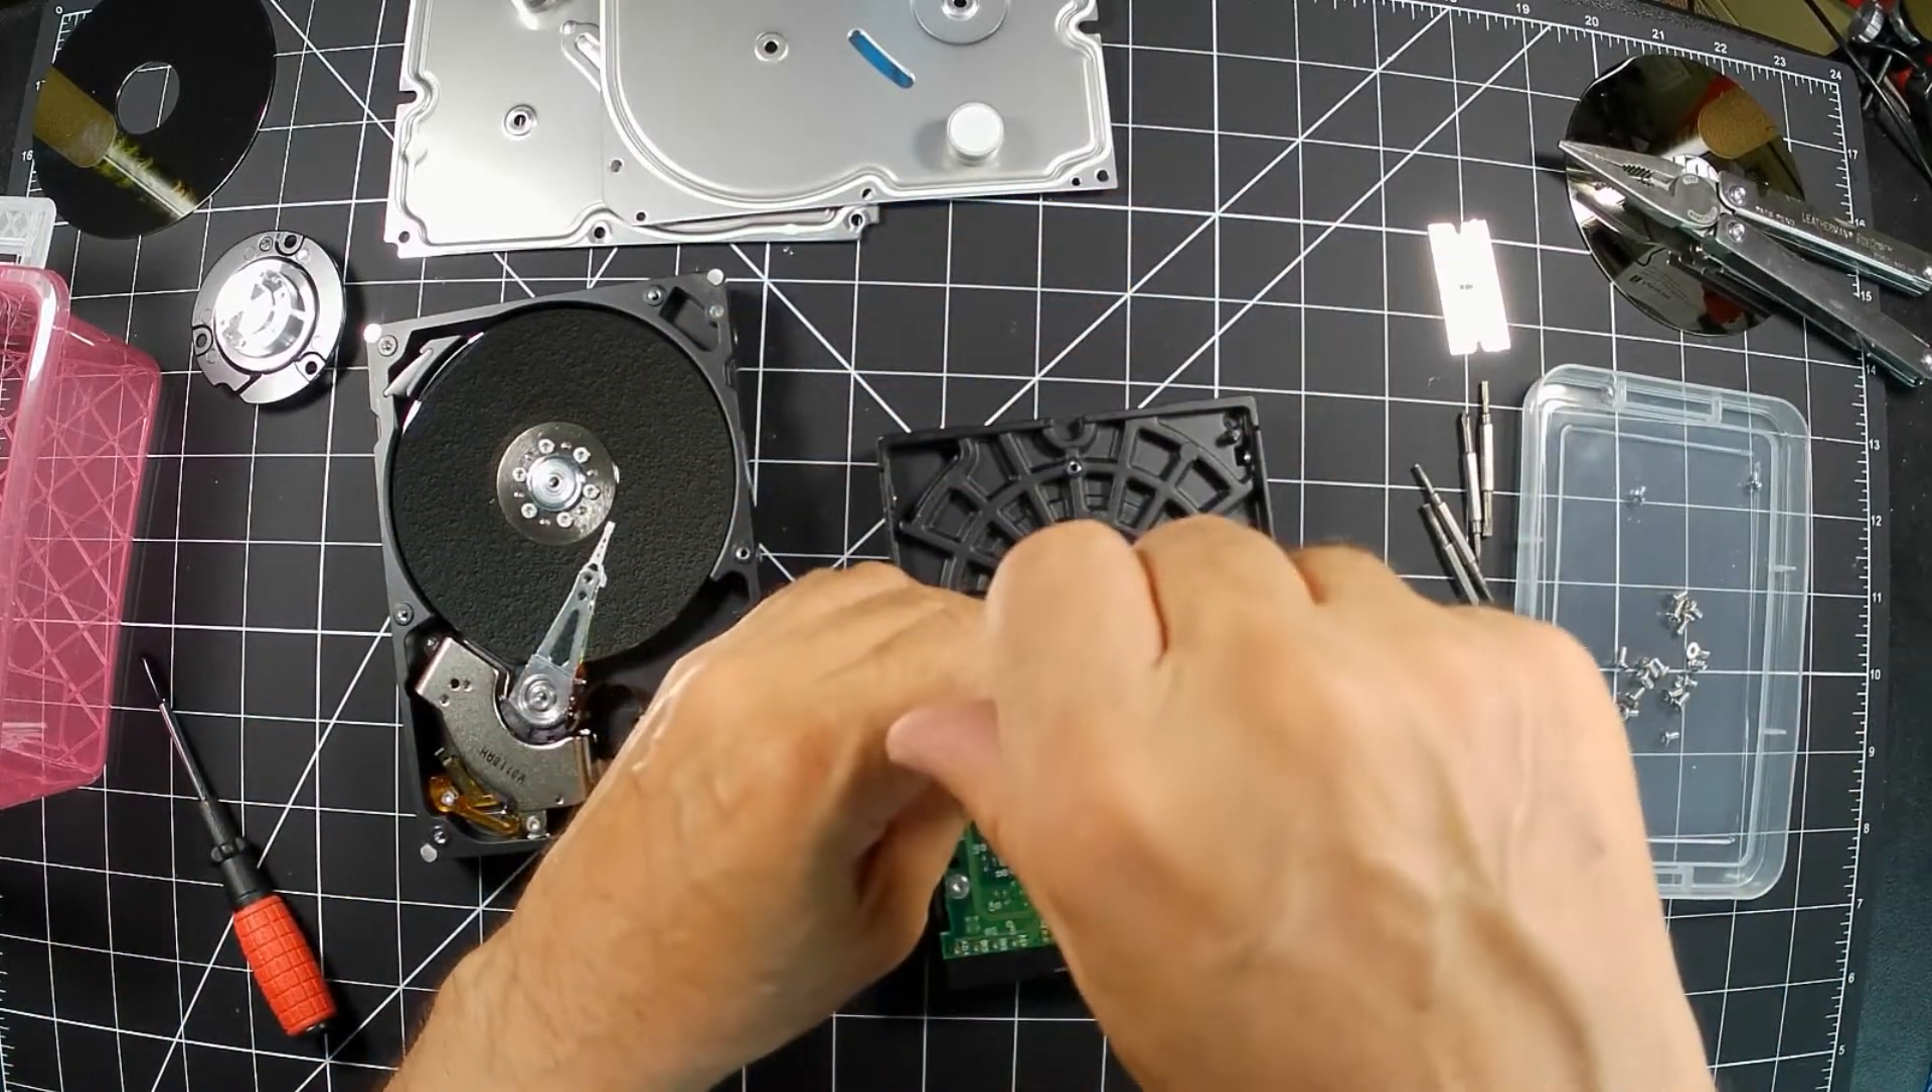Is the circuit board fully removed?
No.